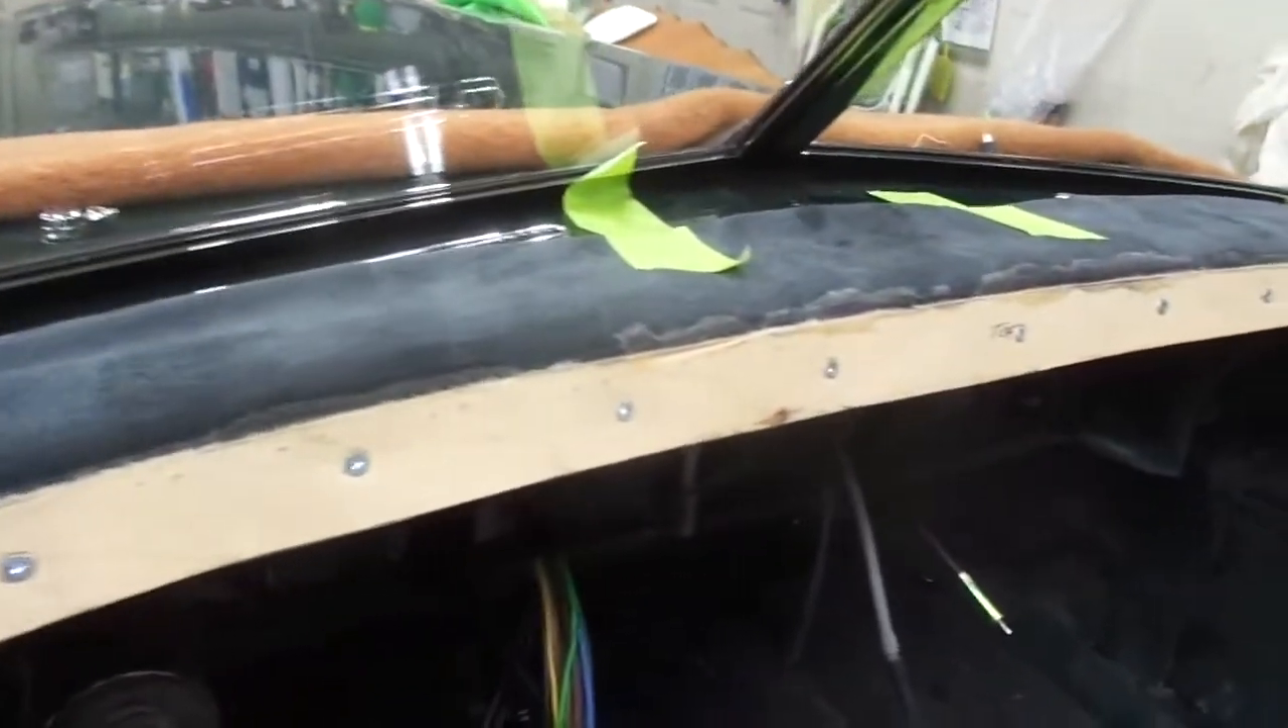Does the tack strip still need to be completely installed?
No.